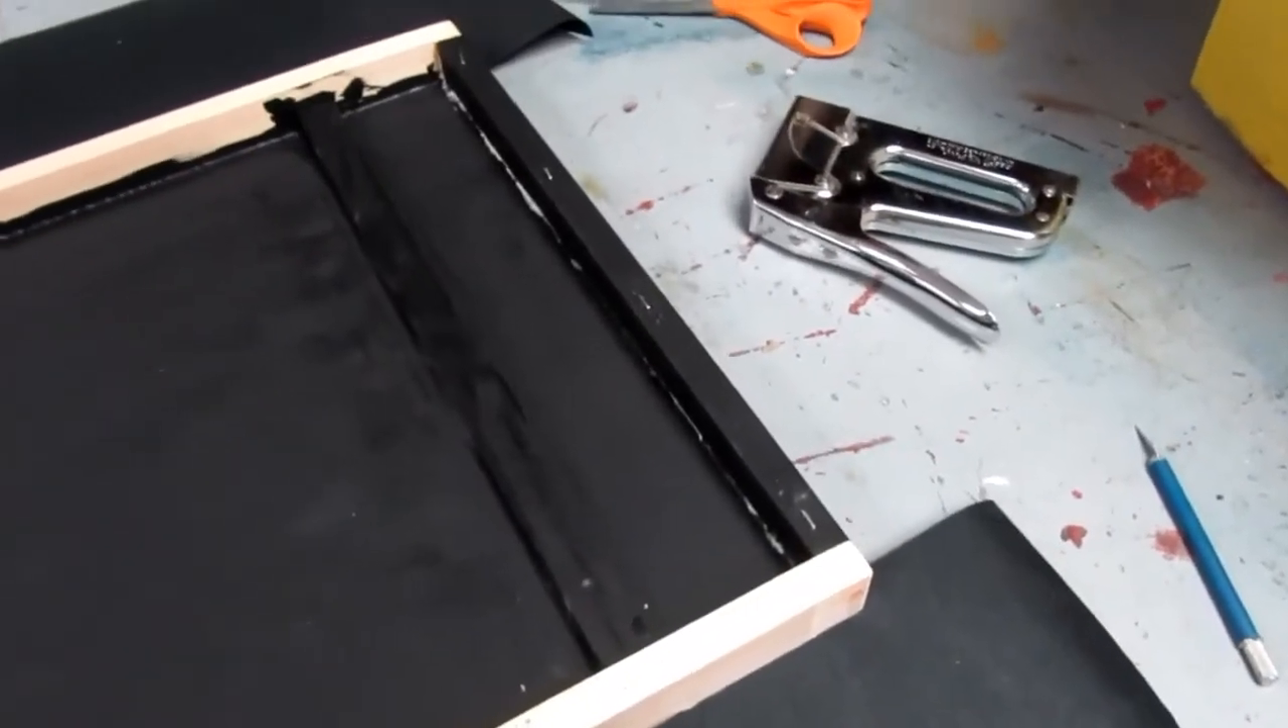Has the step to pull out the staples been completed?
No.